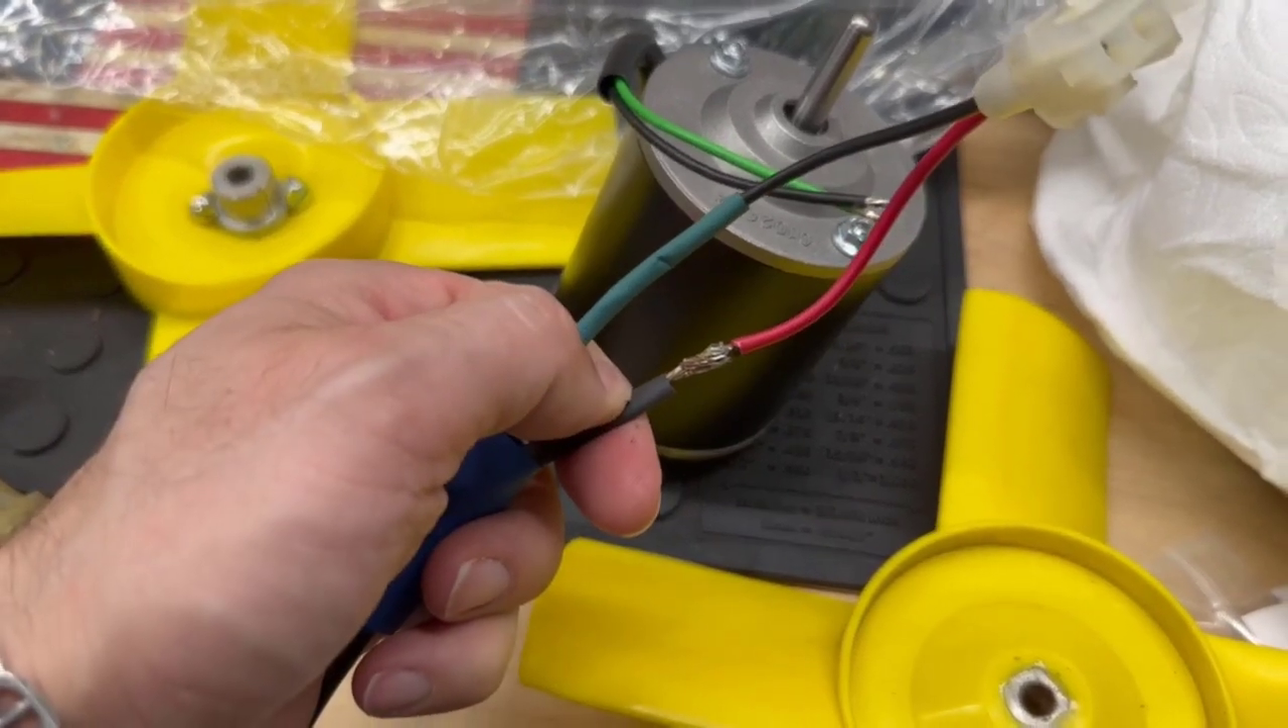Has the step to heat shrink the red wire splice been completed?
No.